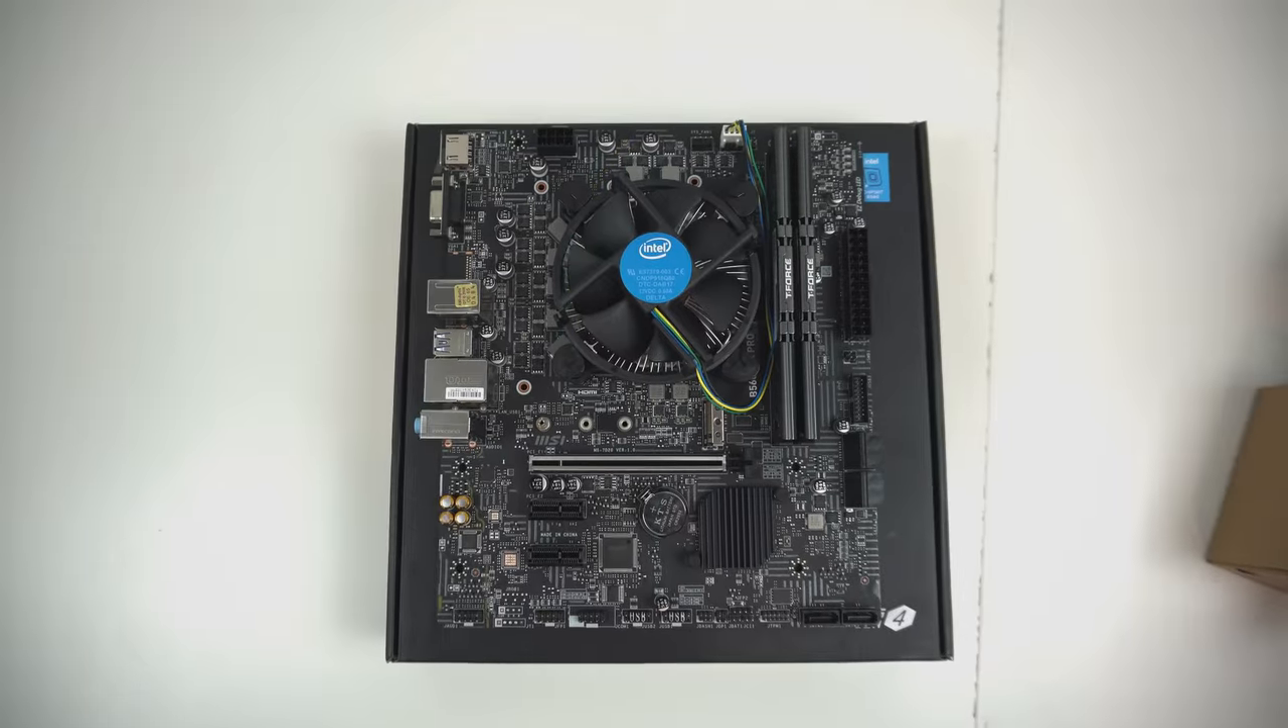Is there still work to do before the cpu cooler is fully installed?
No.